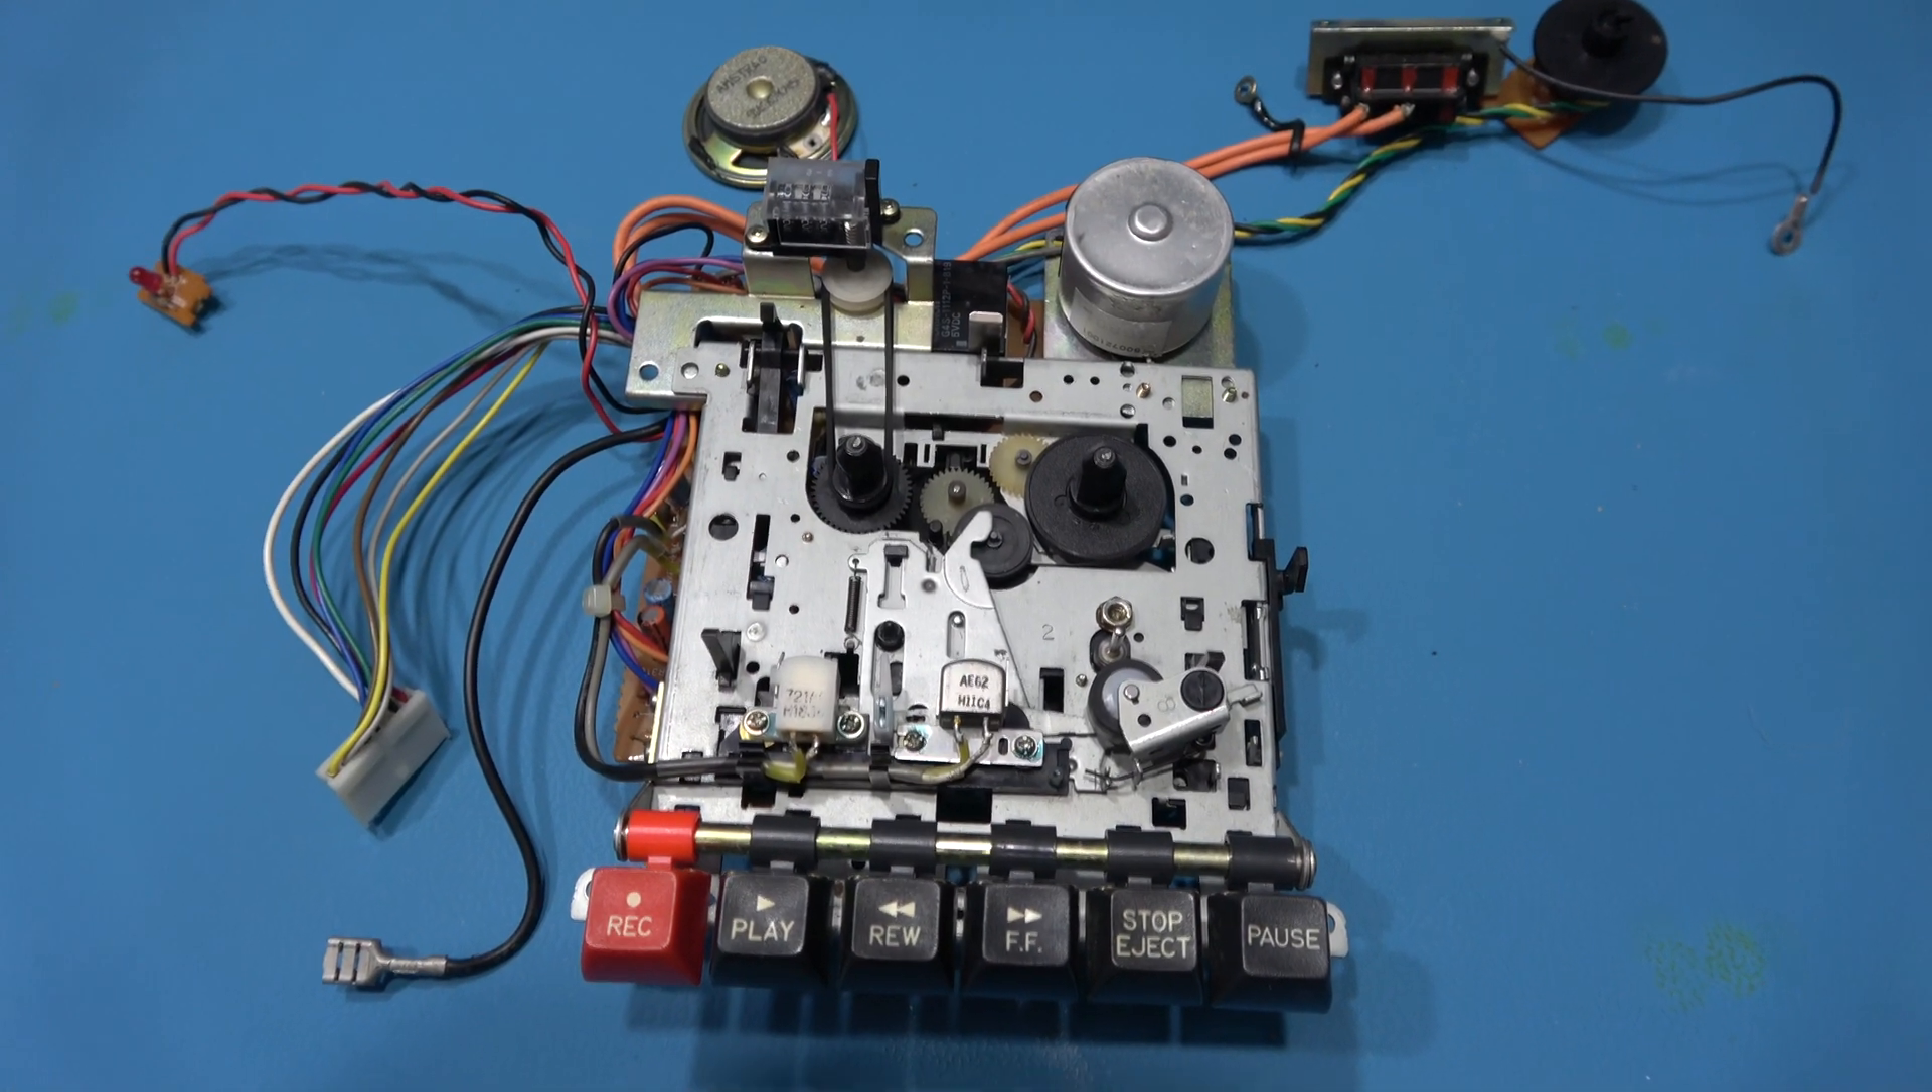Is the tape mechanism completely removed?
Yes.